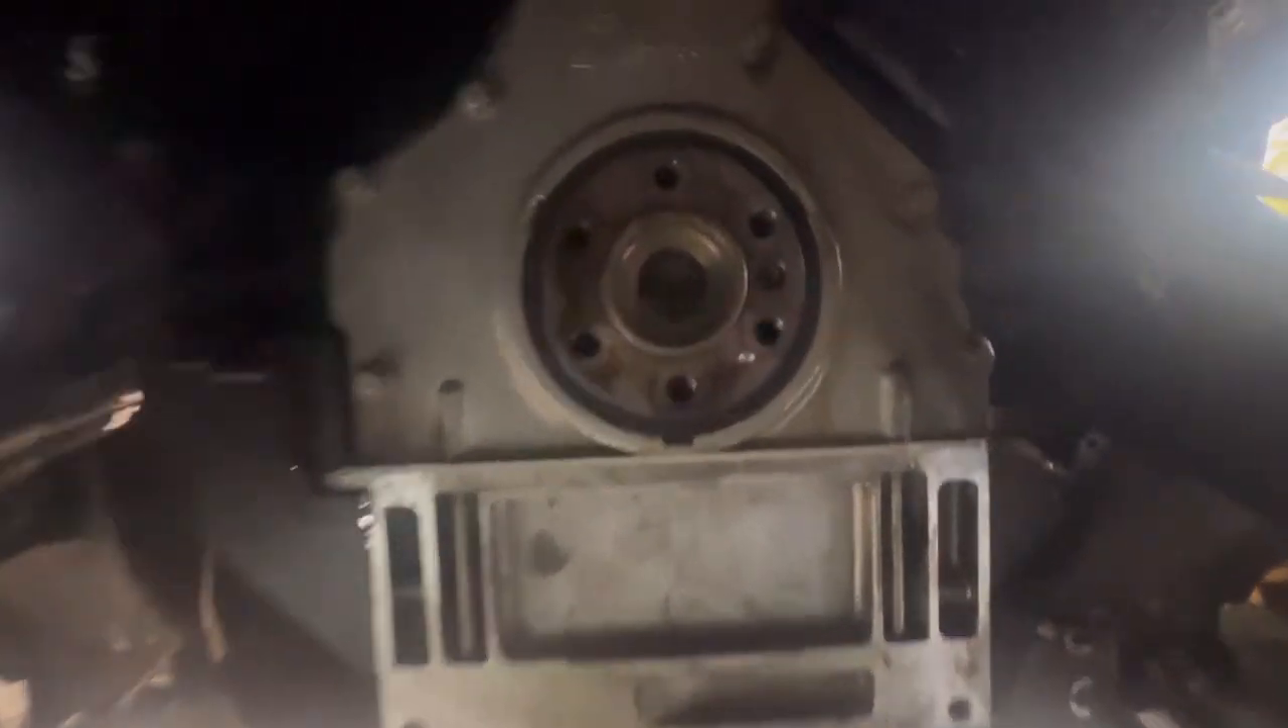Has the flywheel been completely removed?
Yes.